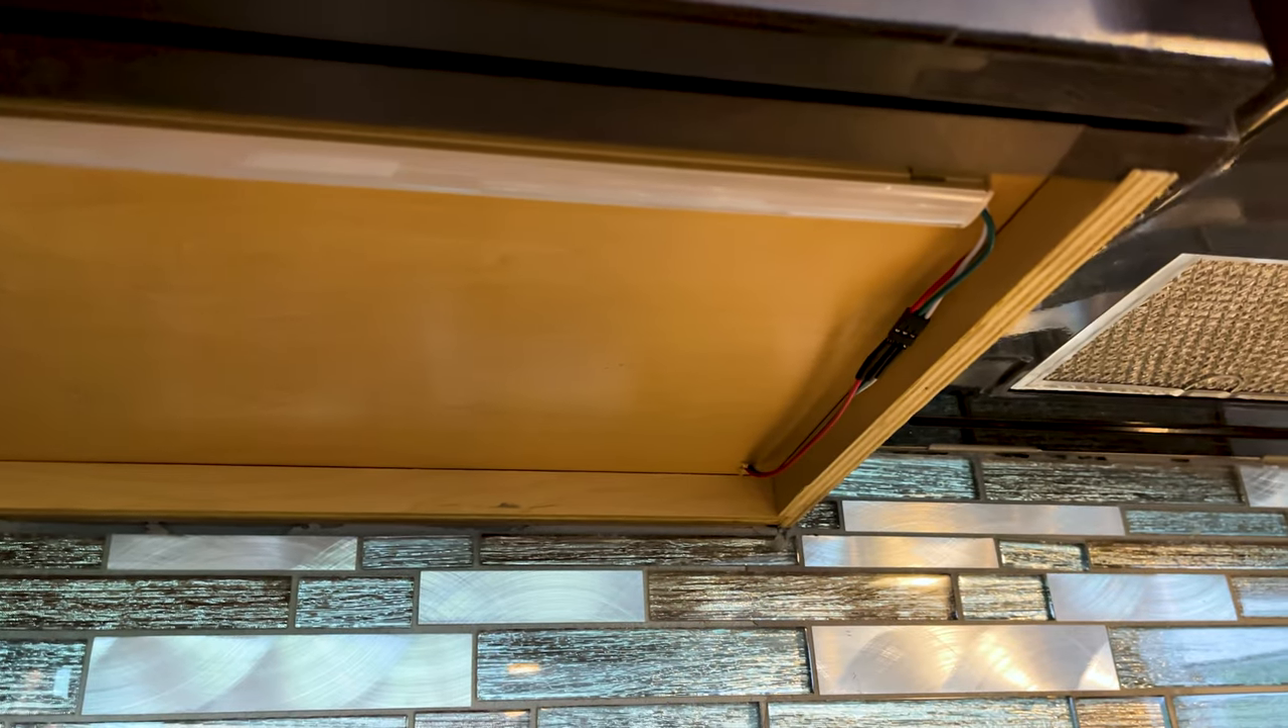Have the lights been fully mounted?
Yes.